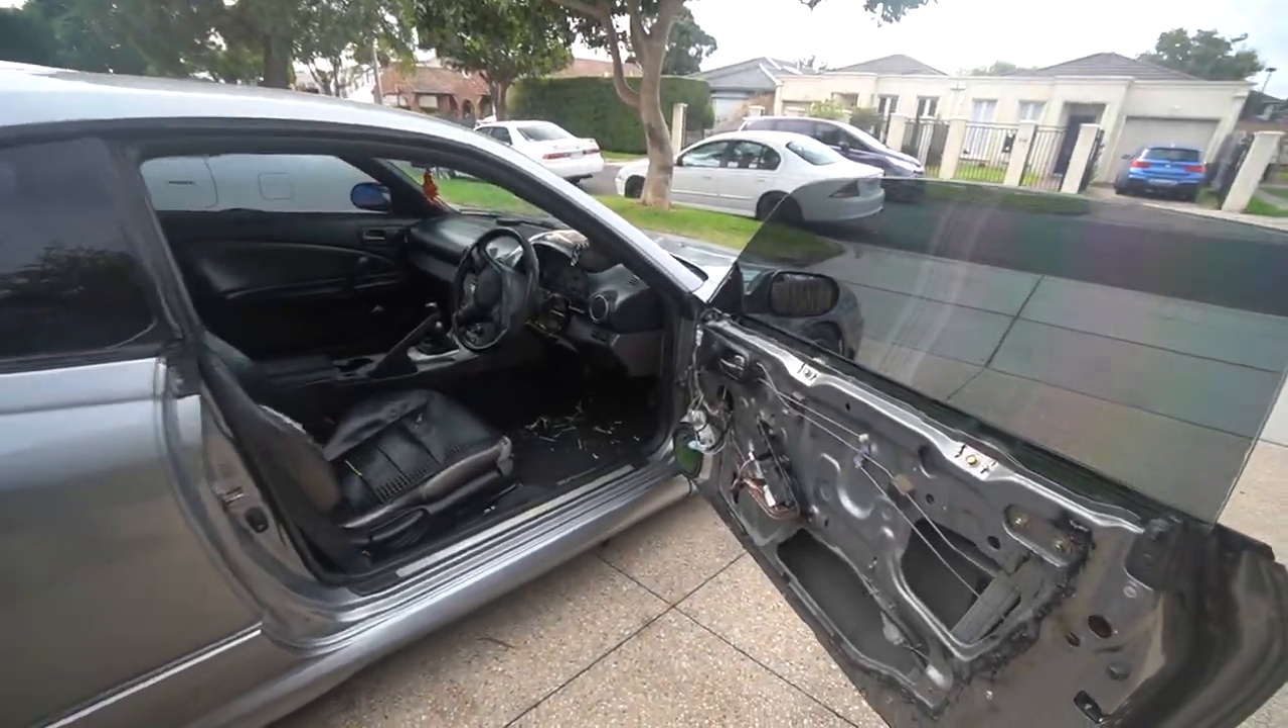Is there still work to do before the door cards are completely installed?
Yes.